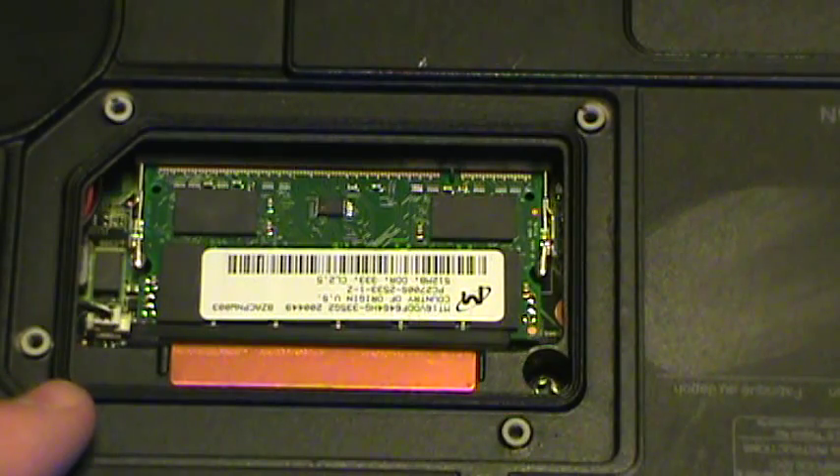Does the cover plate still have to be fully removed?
No.